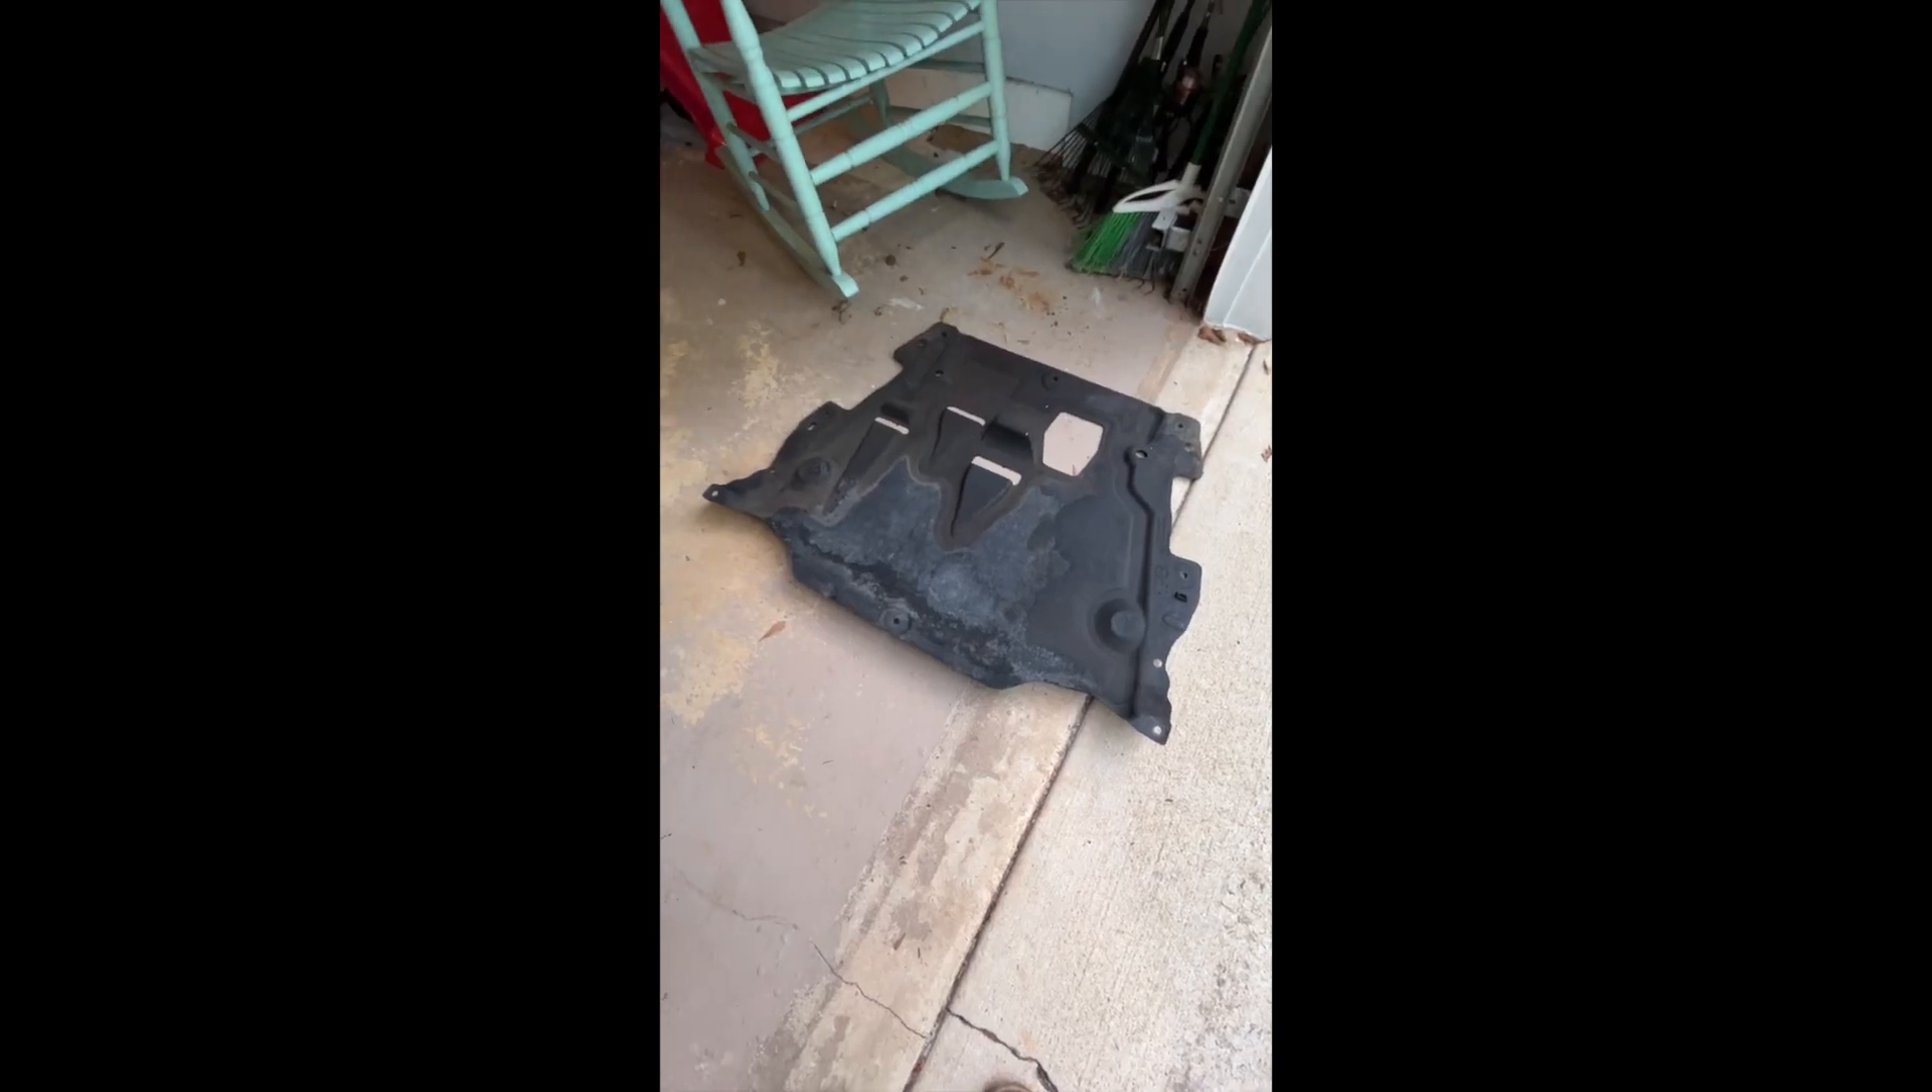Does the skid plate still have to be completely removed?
No.